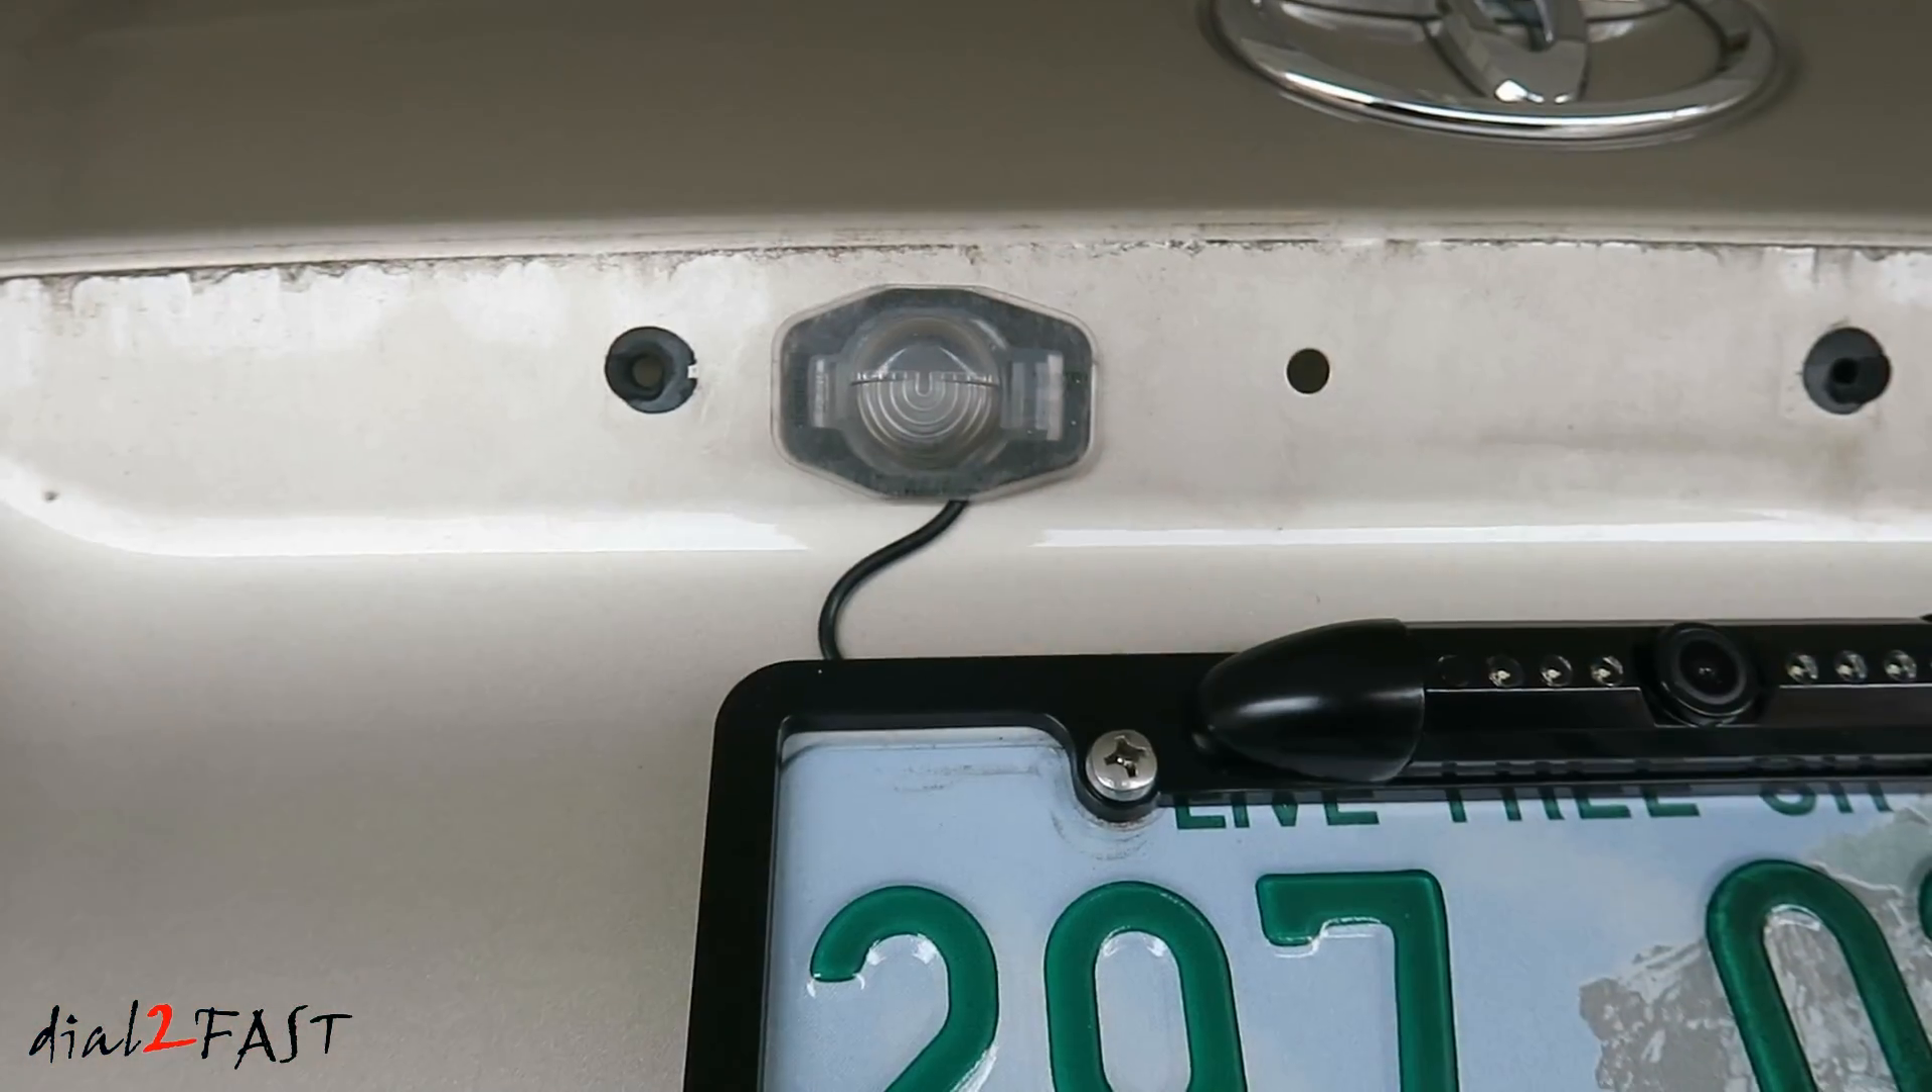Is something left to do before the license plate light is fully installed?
No.